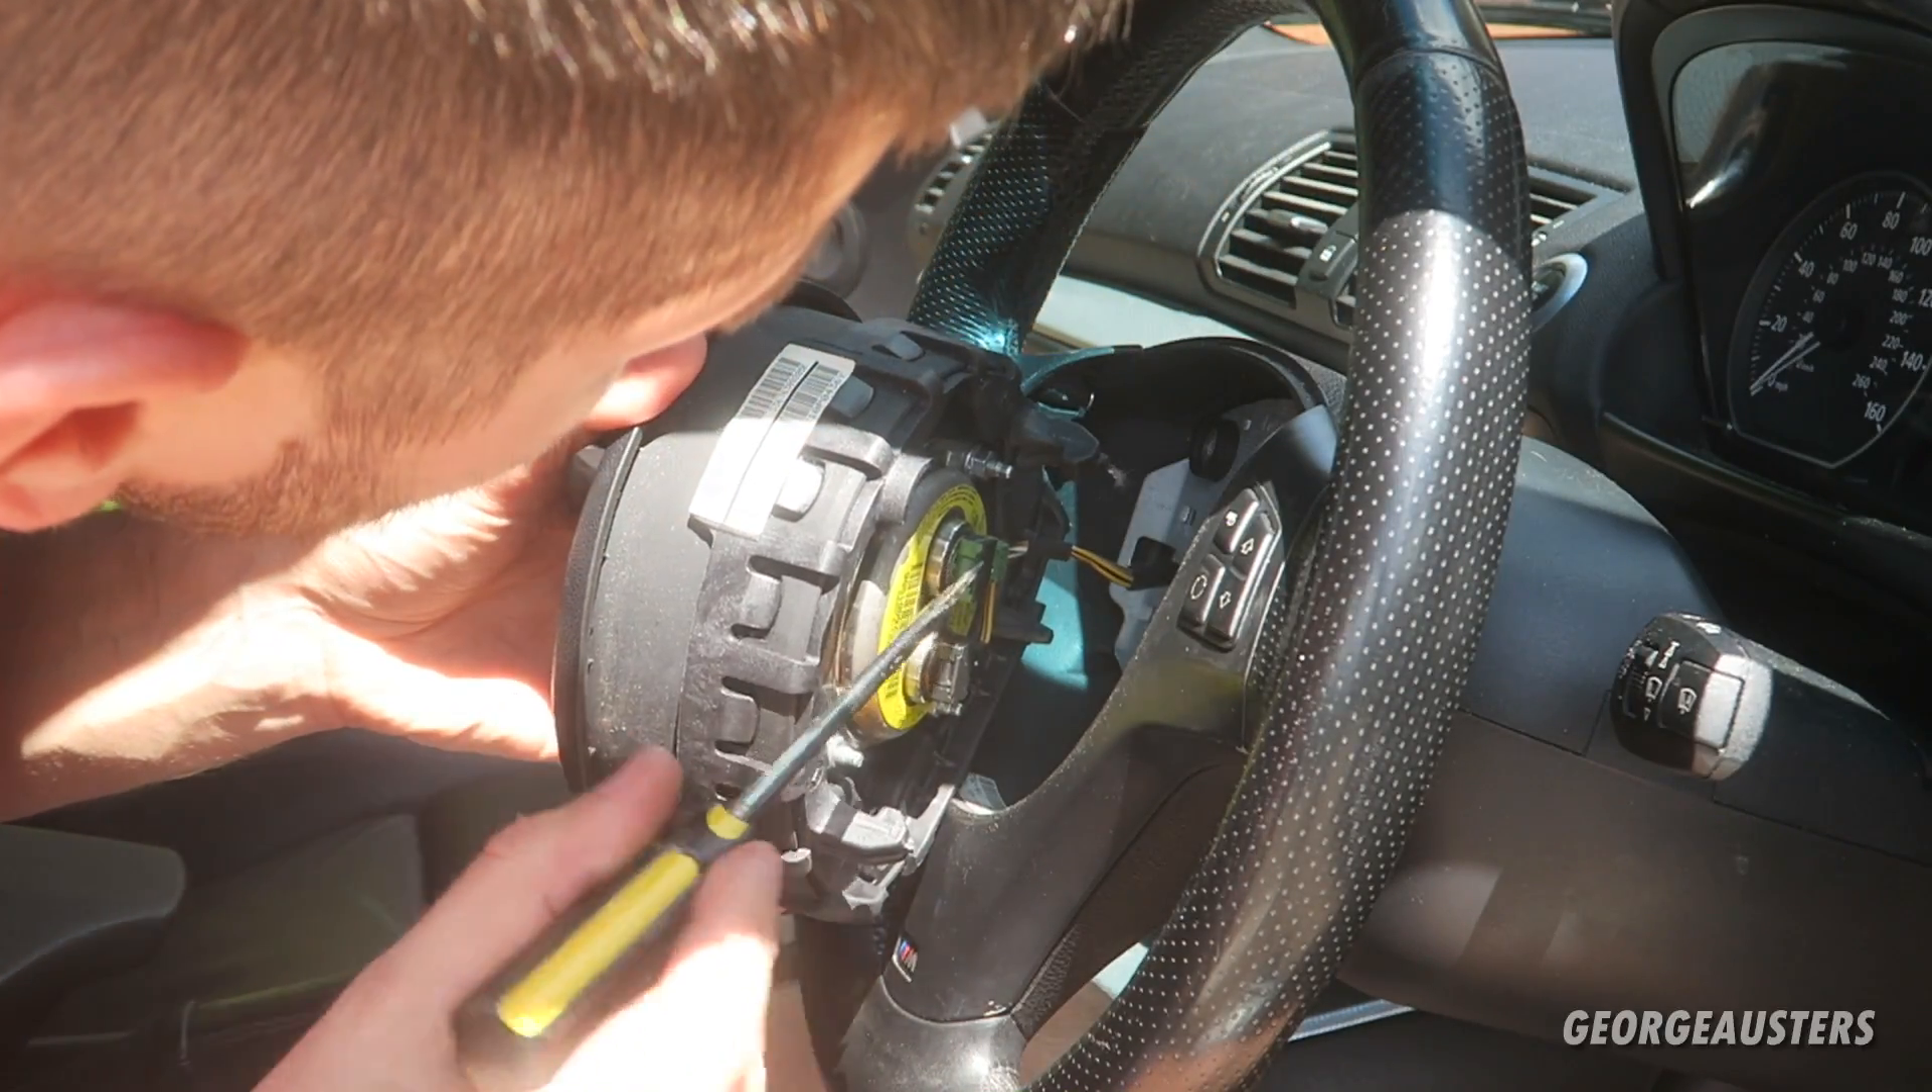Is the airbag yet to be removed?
Yes.